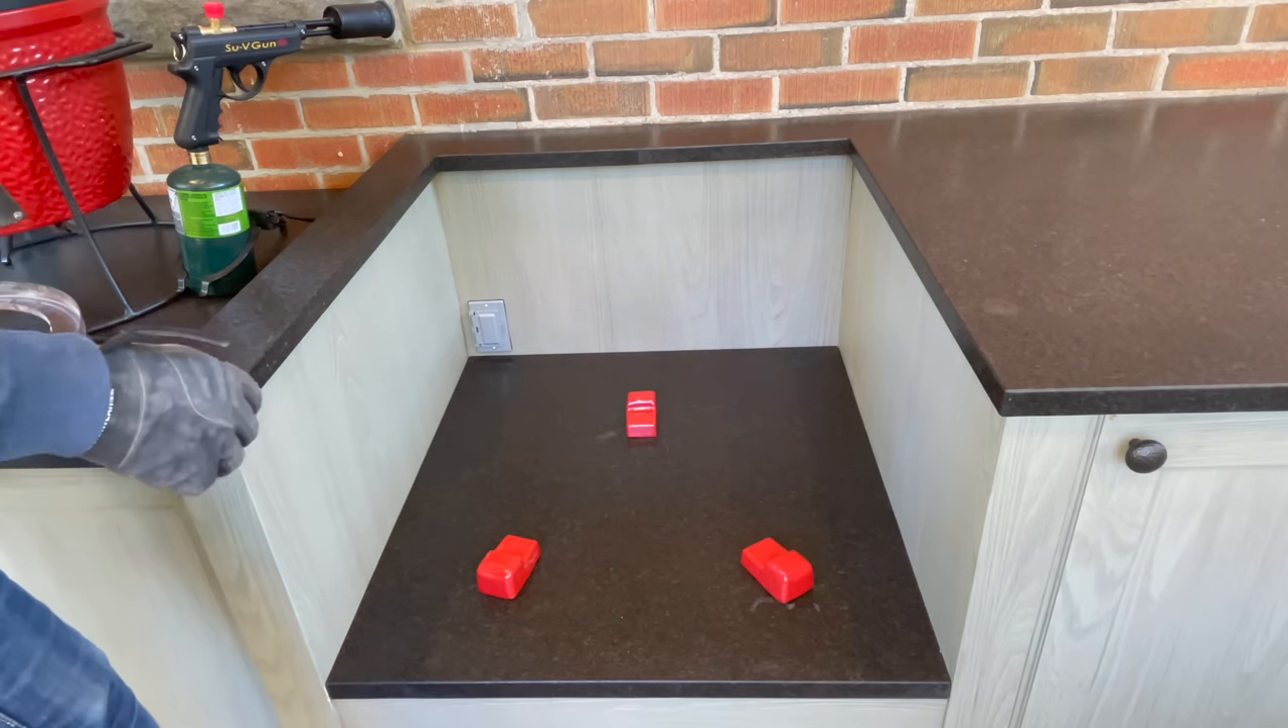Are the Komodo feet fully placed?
Yes.